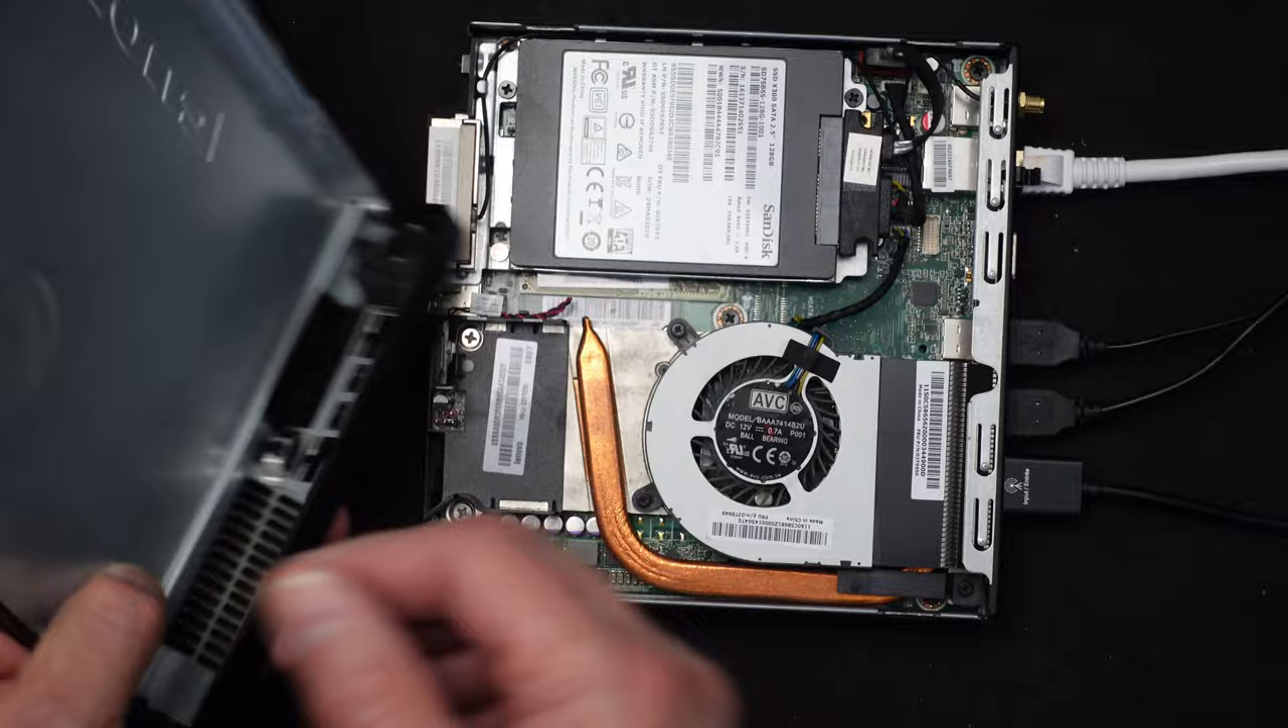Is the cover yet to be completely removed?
No.